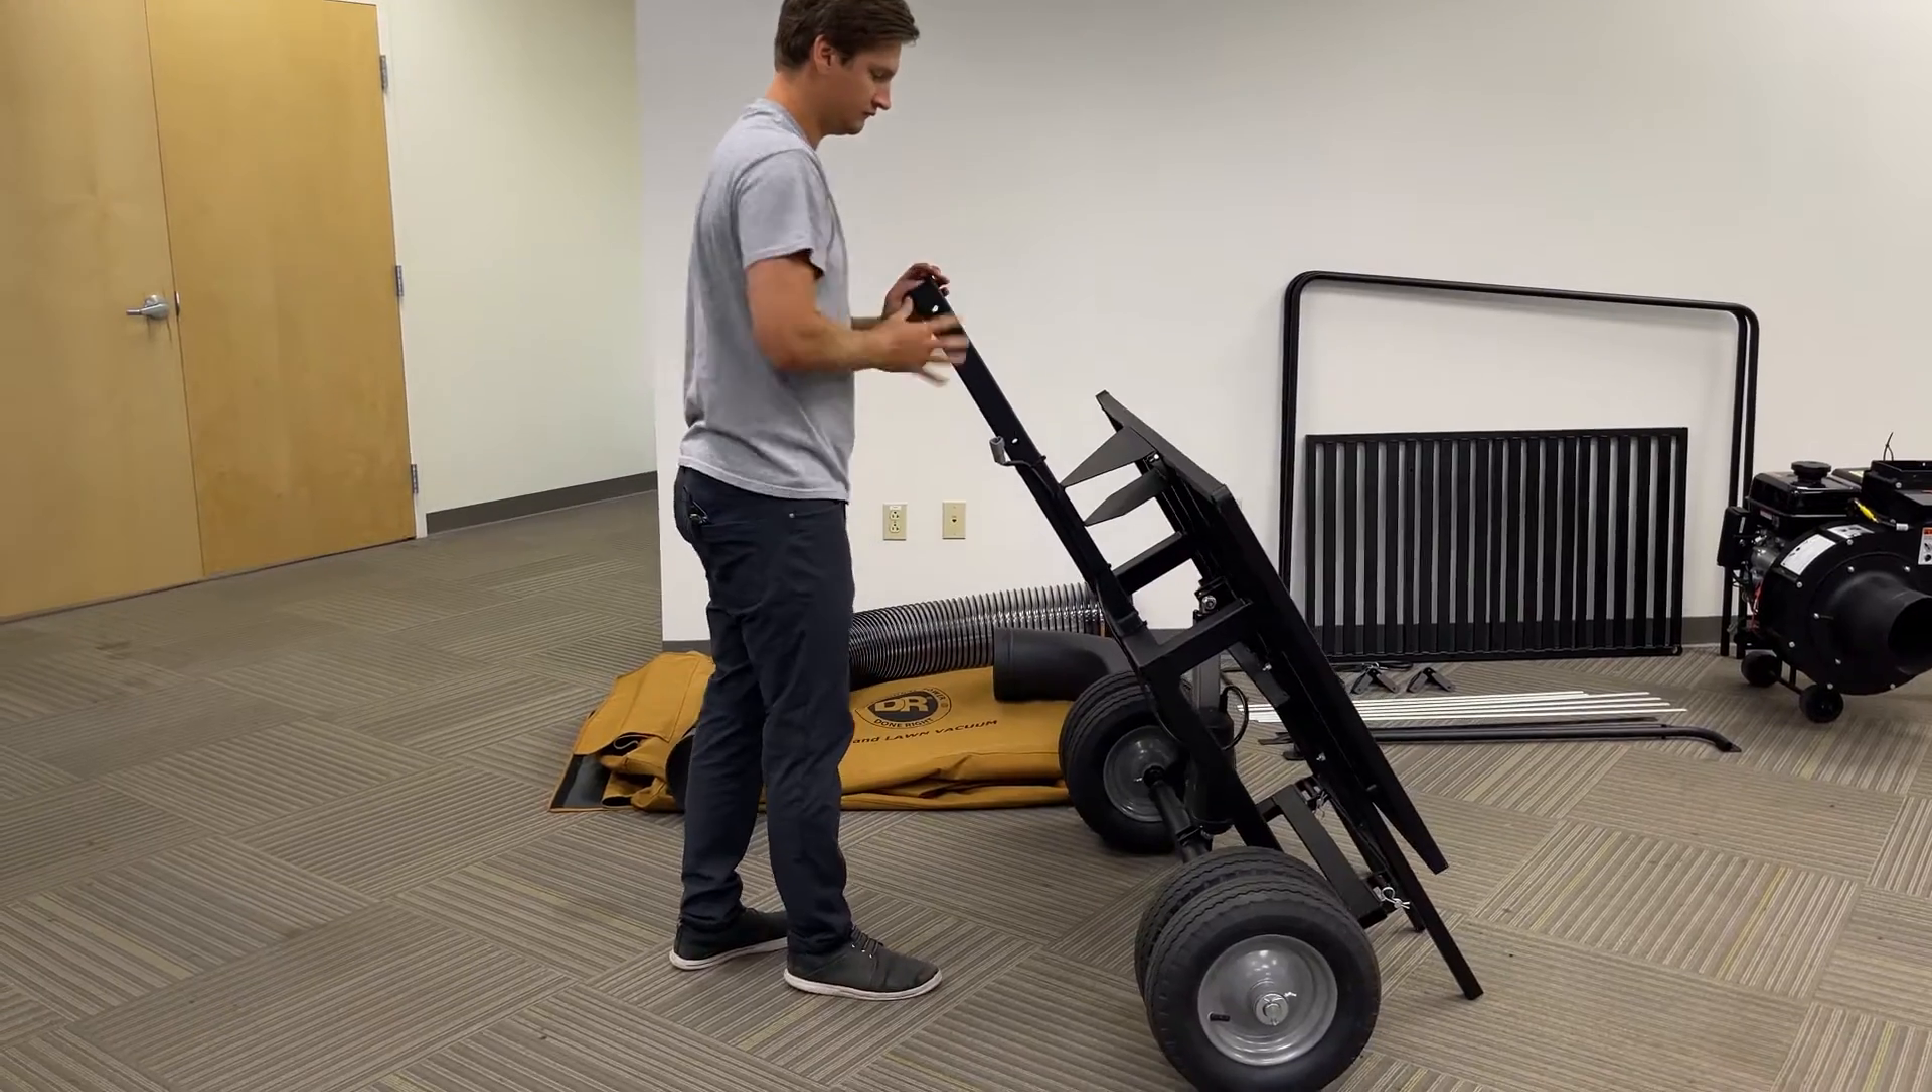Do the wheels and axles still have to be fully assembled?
No.